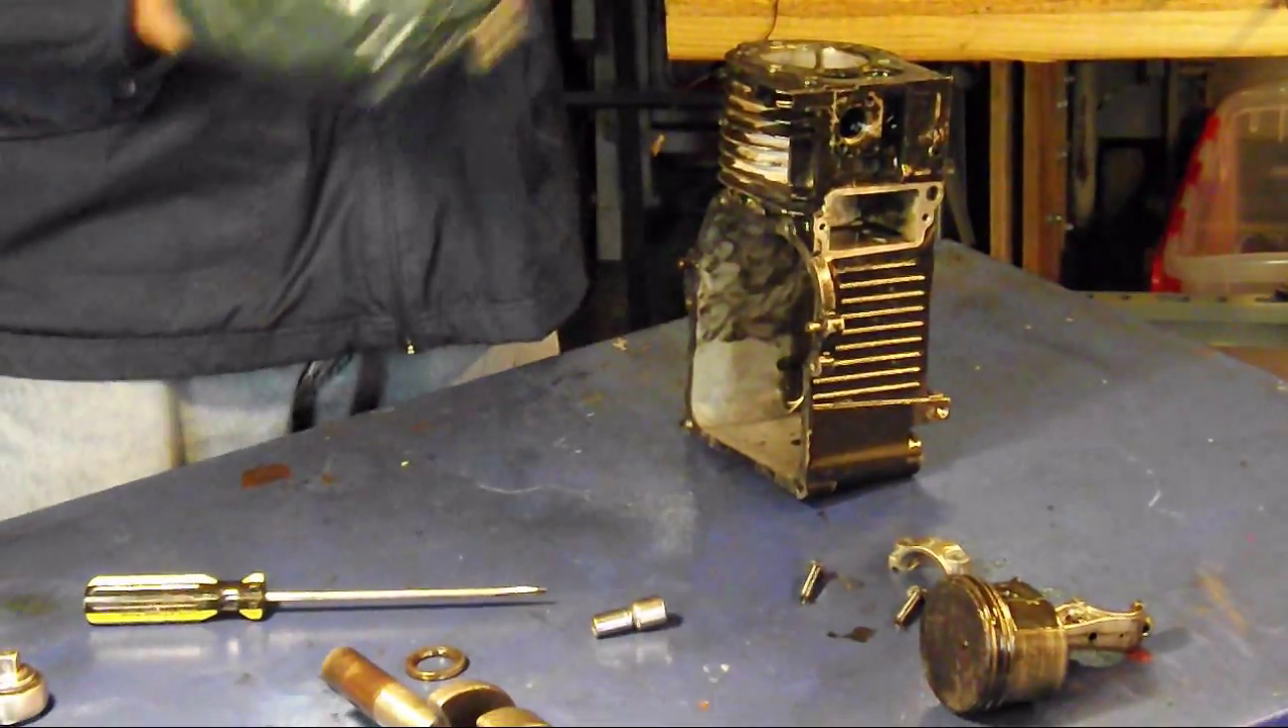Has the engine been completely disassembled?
Yes.